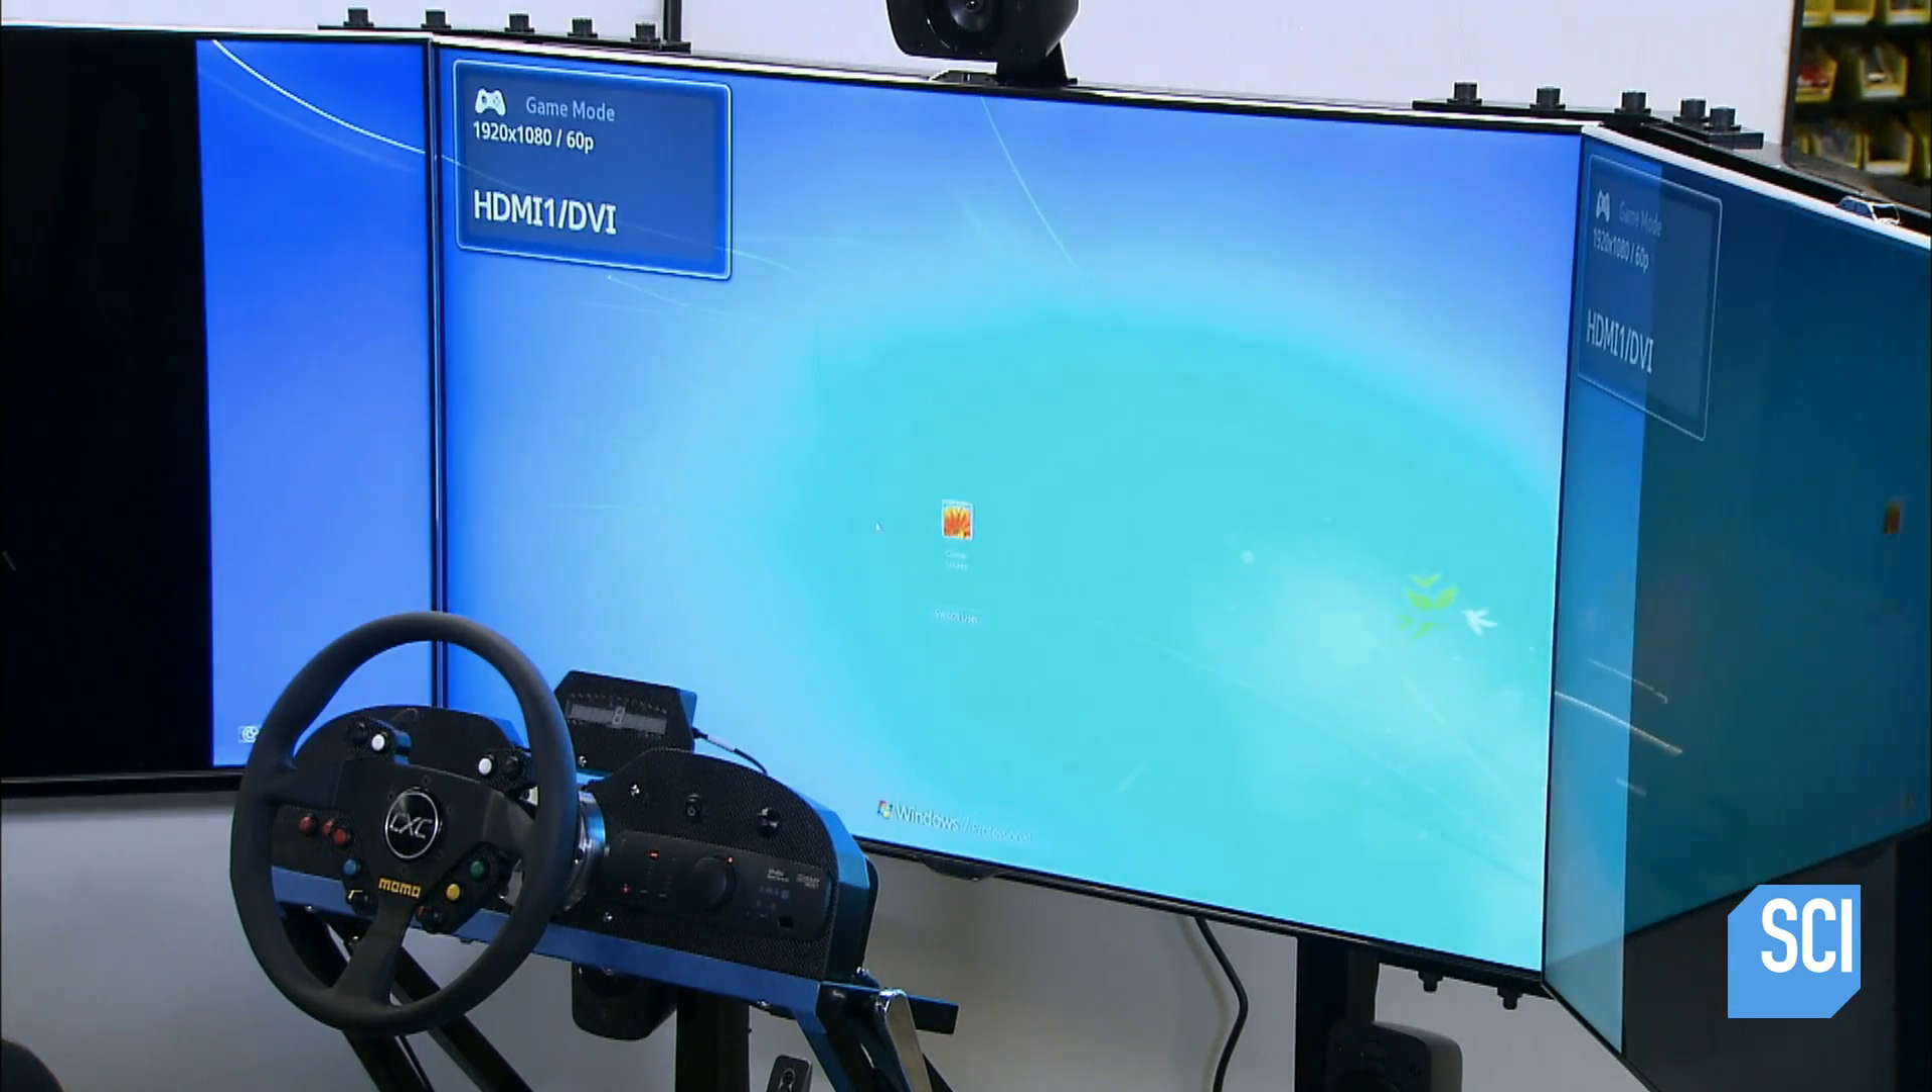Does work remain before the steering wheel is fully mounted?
No.